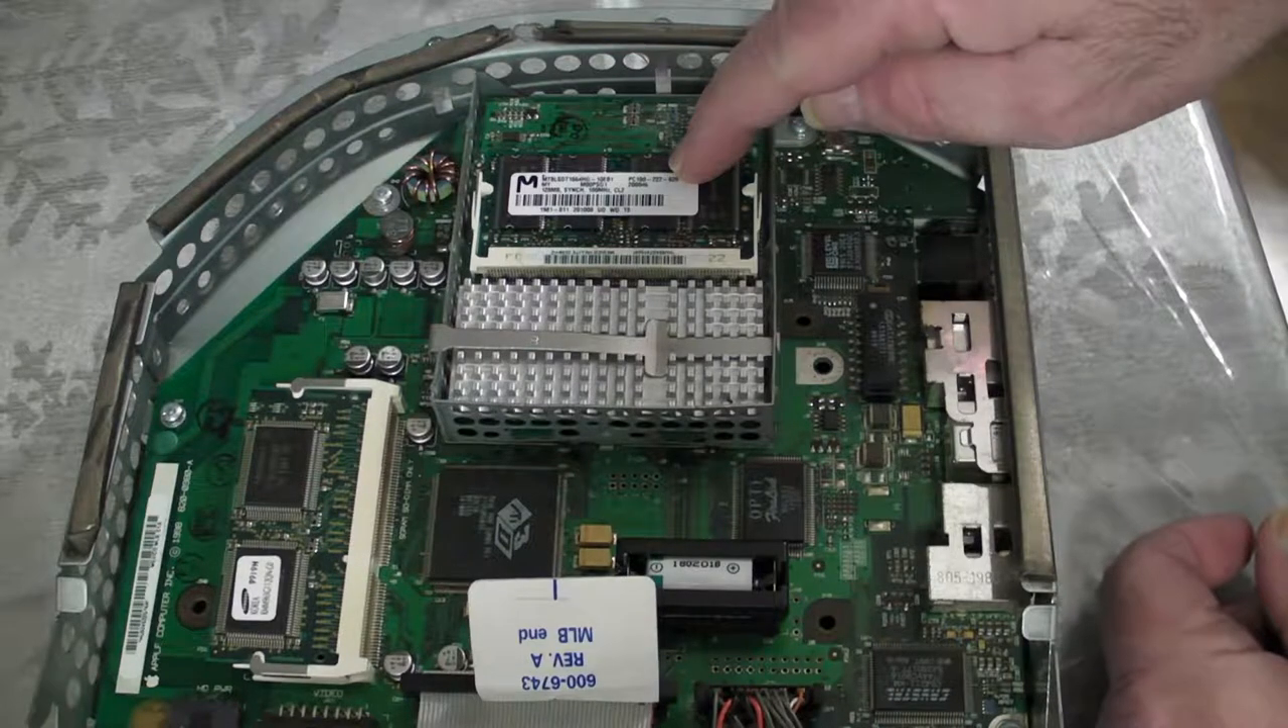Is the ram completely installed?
Yes.